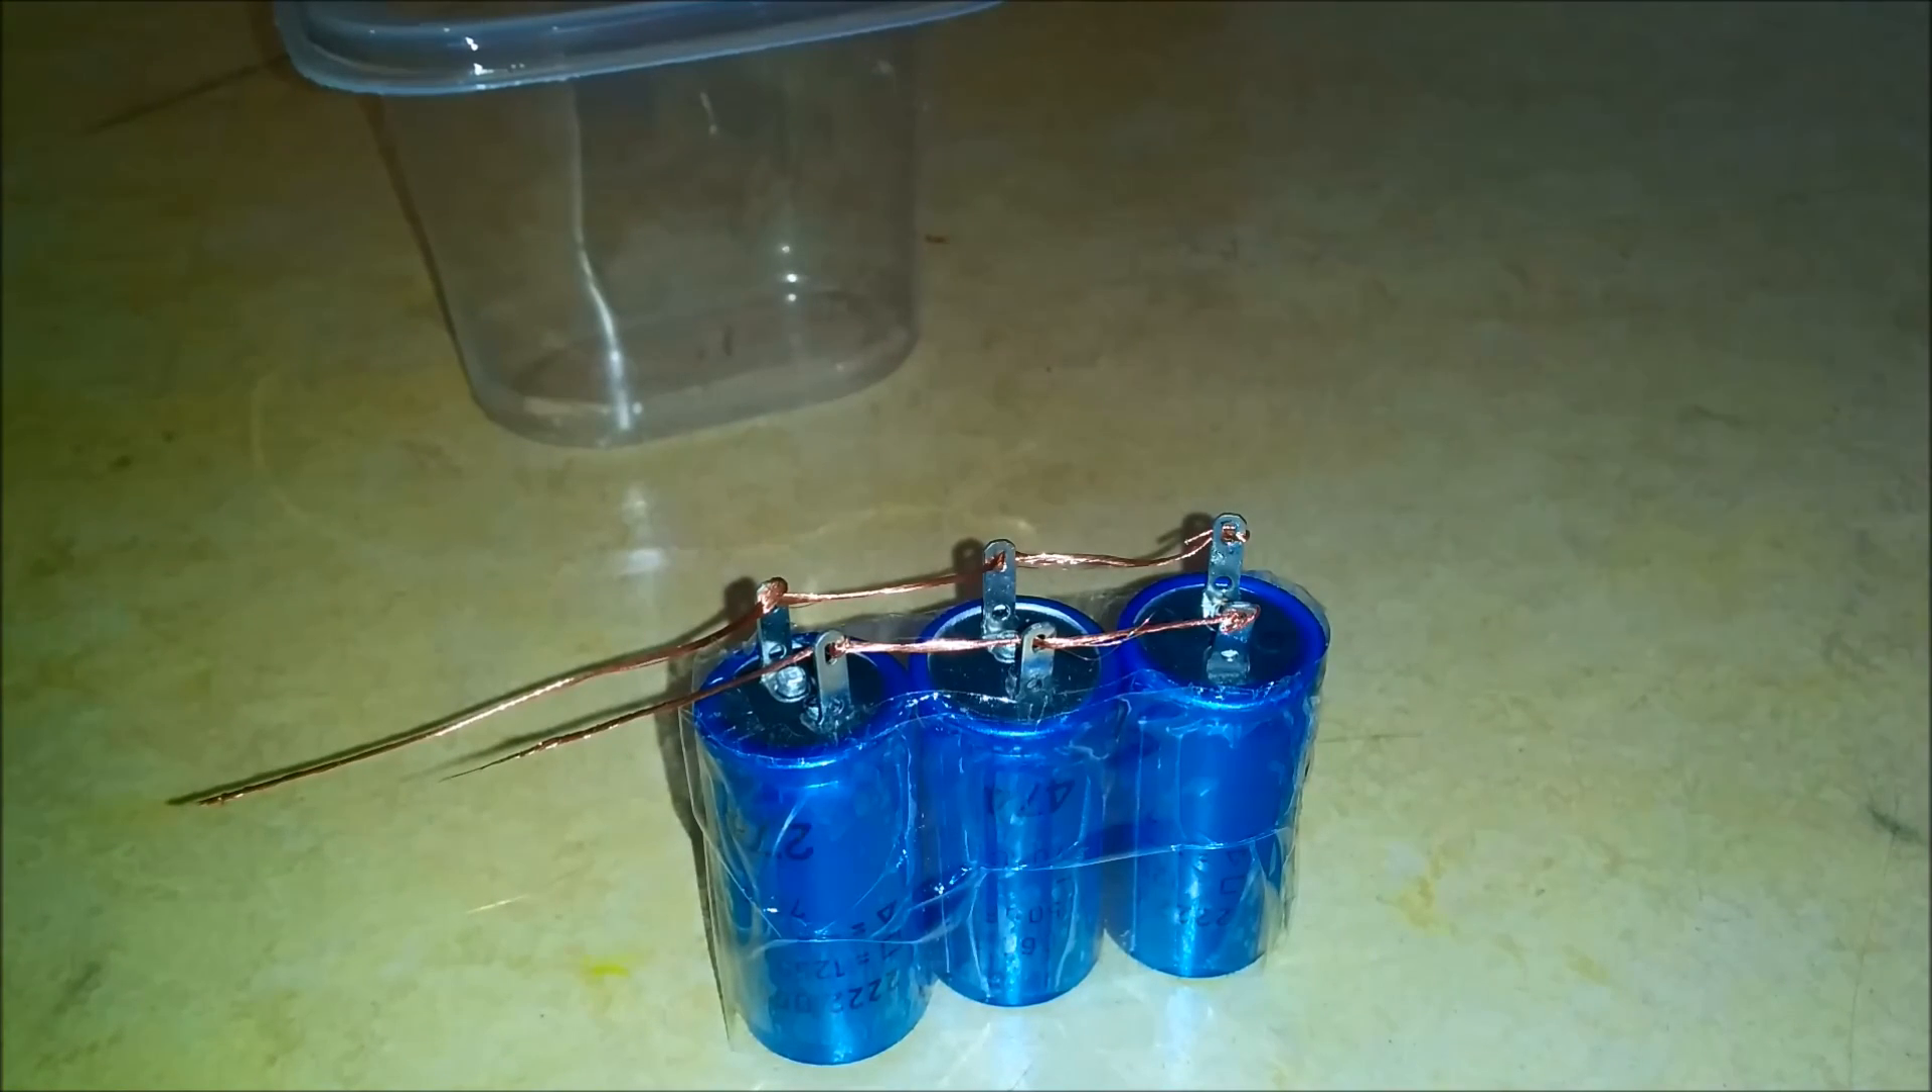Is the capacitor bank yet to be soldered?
Yes.